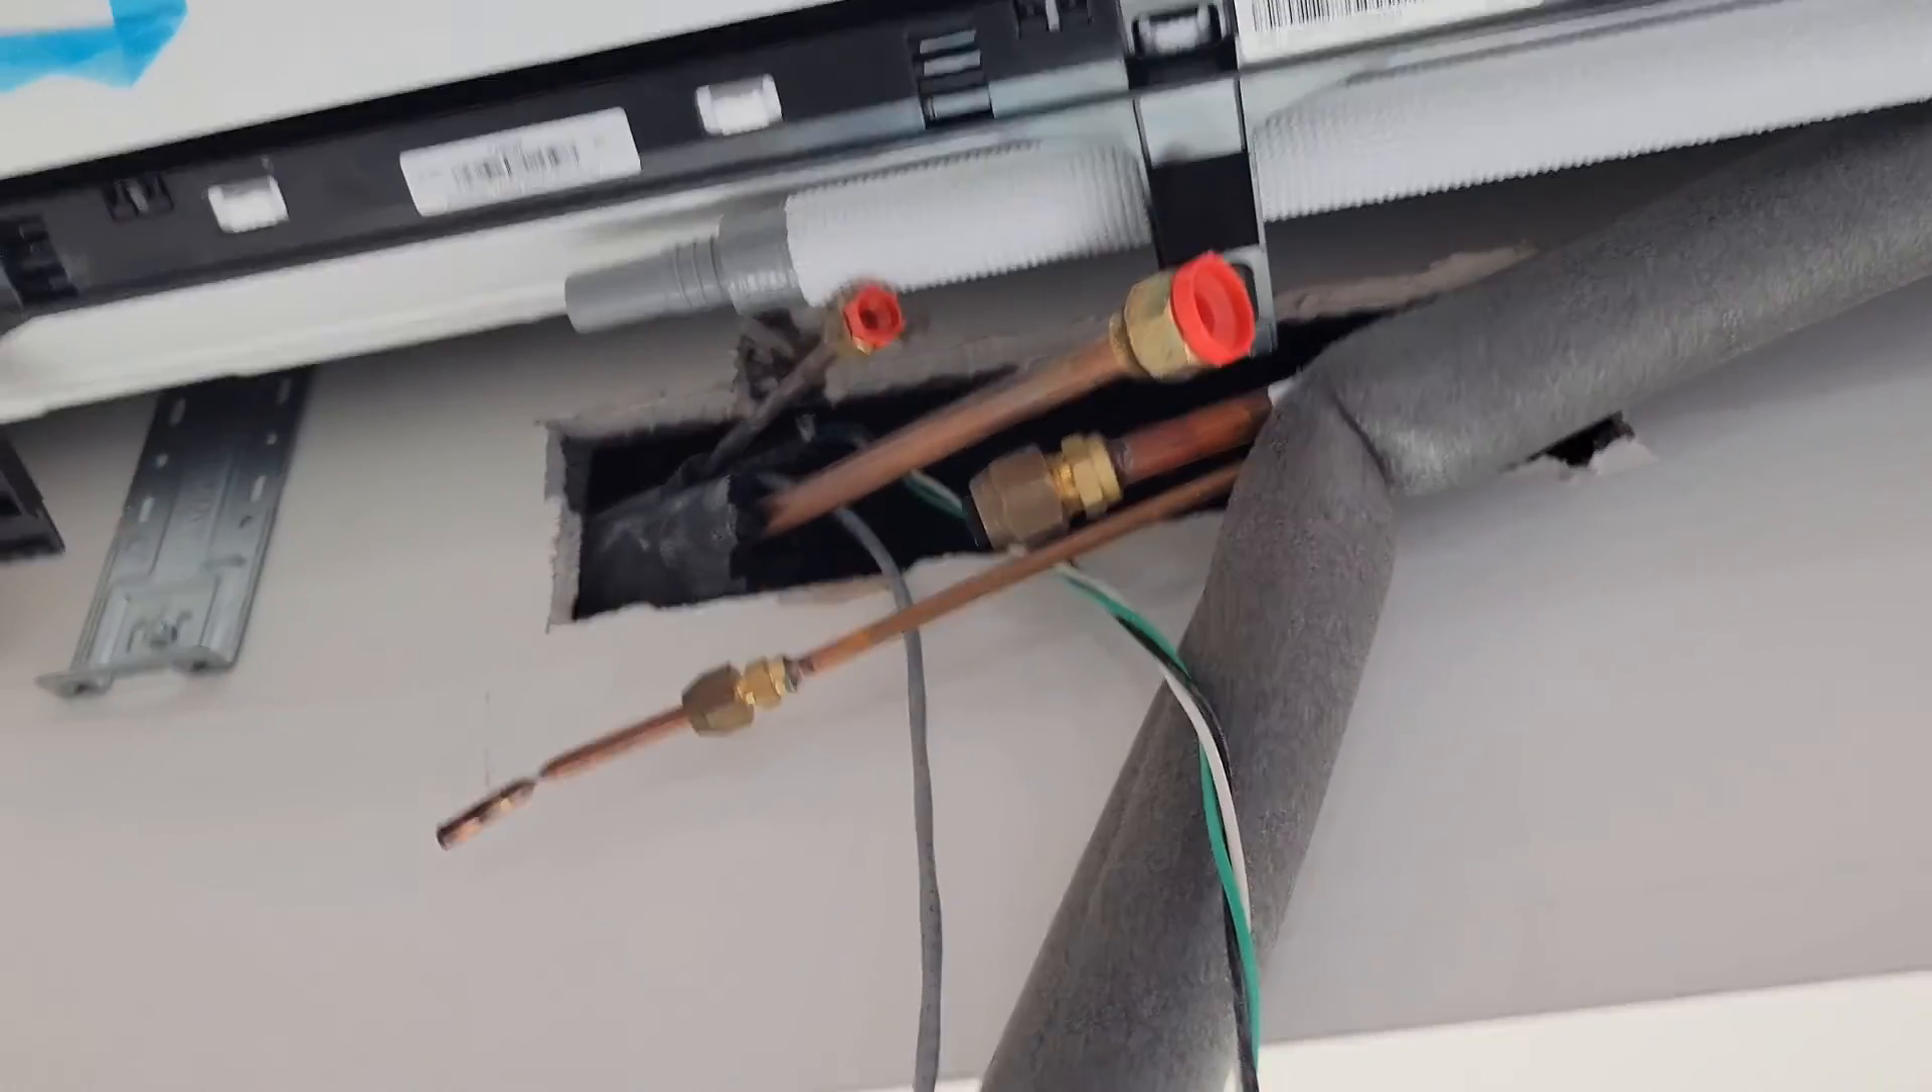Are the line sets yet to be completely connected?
Yes.